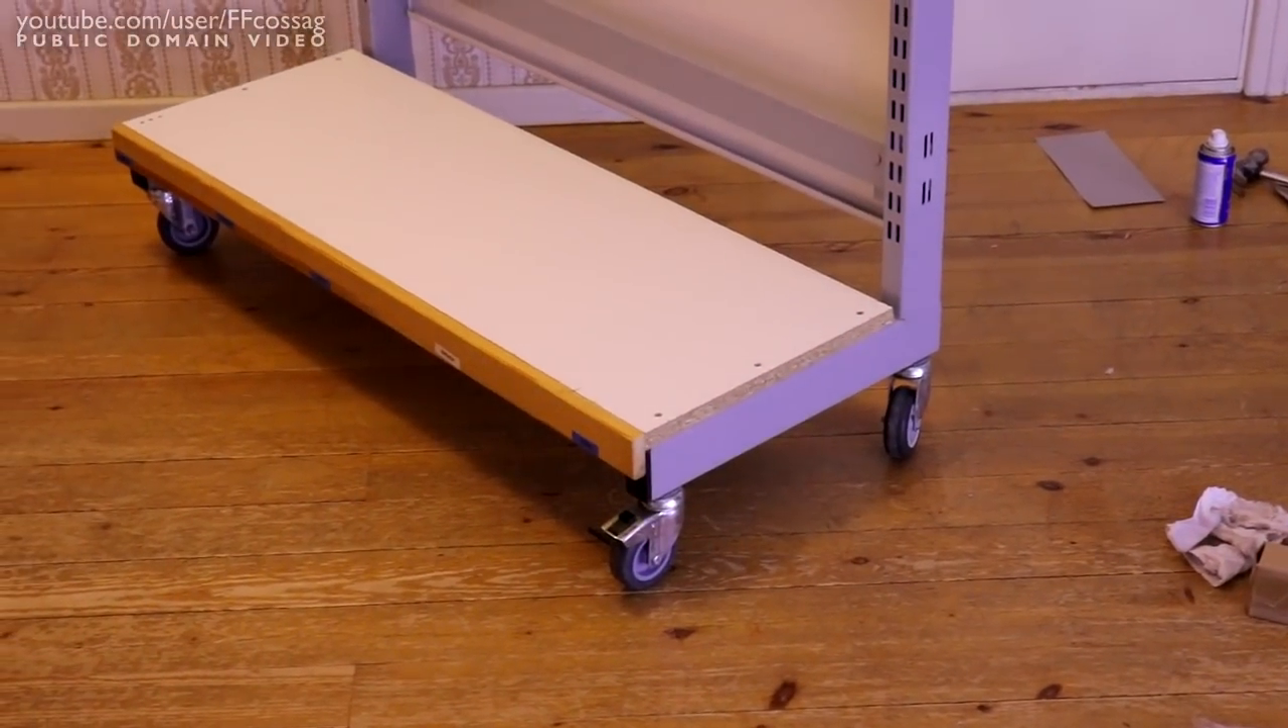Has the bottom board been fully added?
Yes.